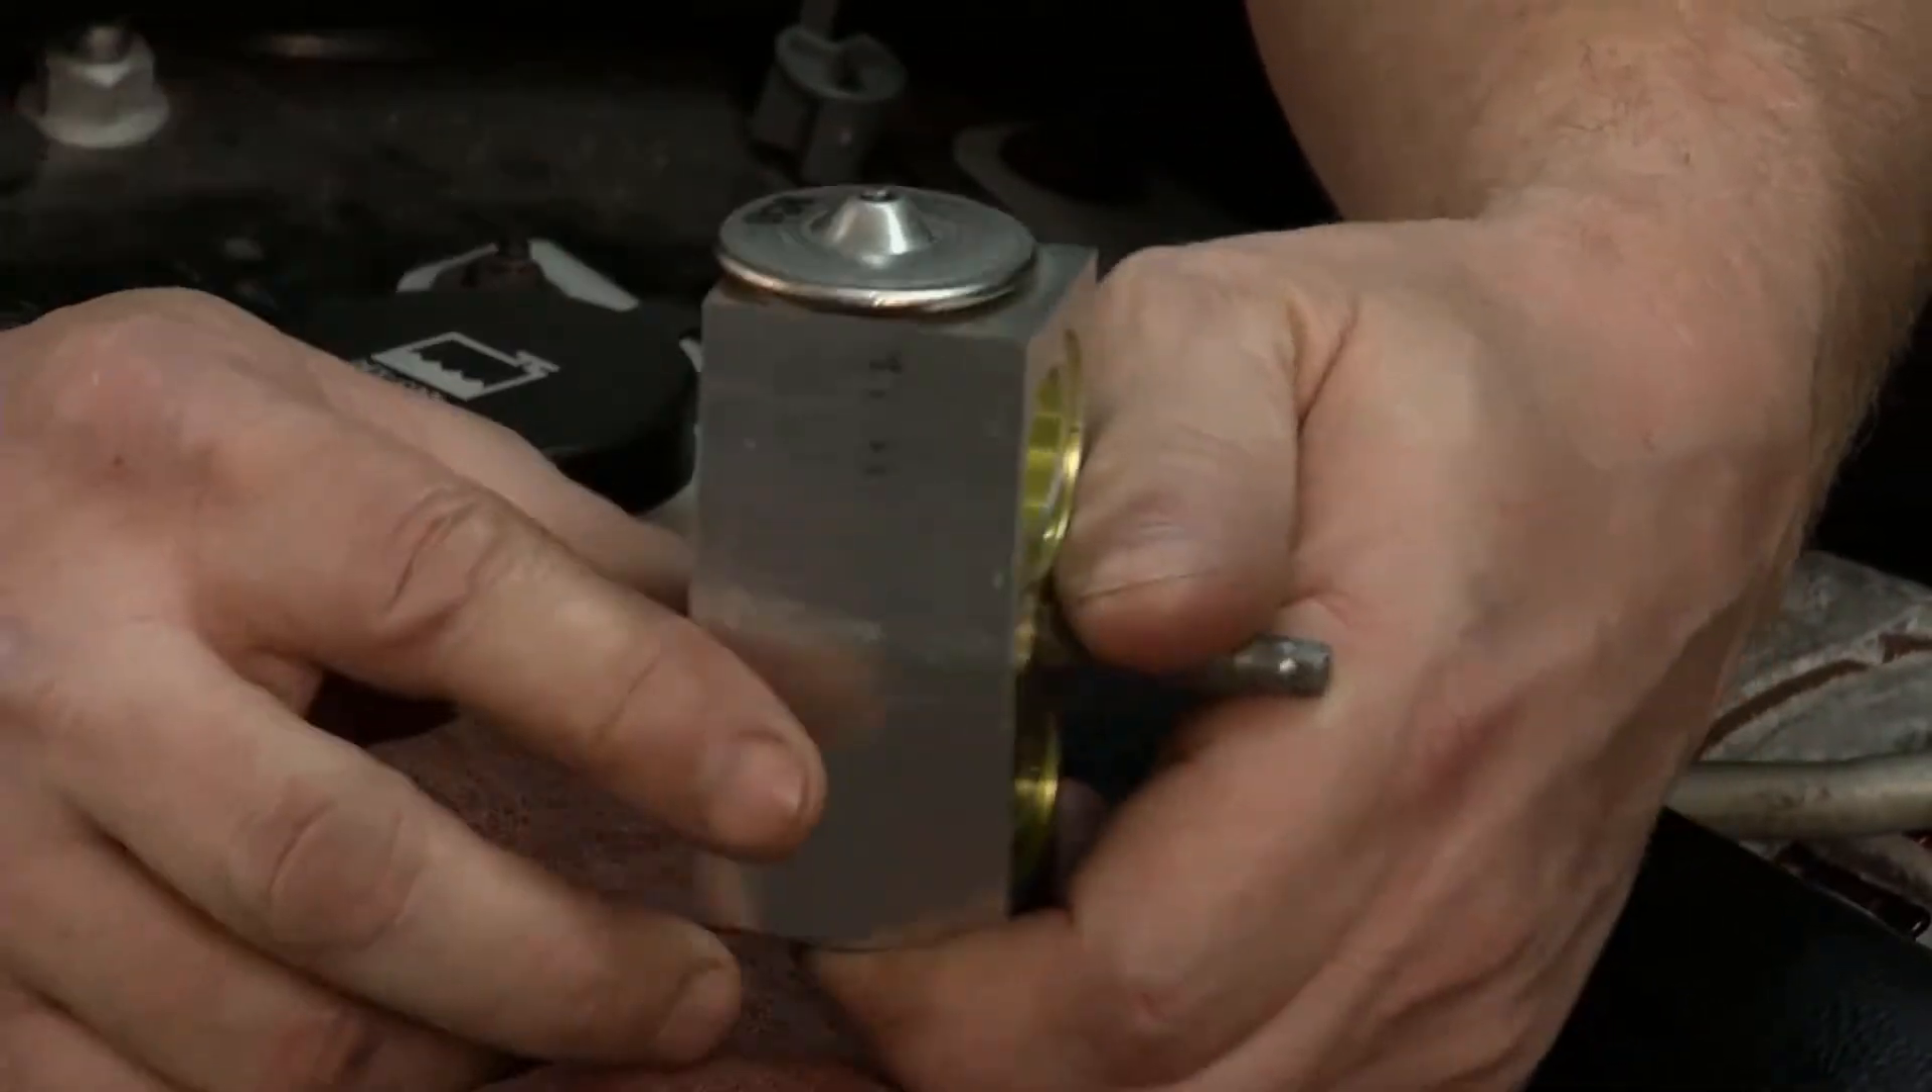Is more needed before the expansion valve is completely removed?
No.